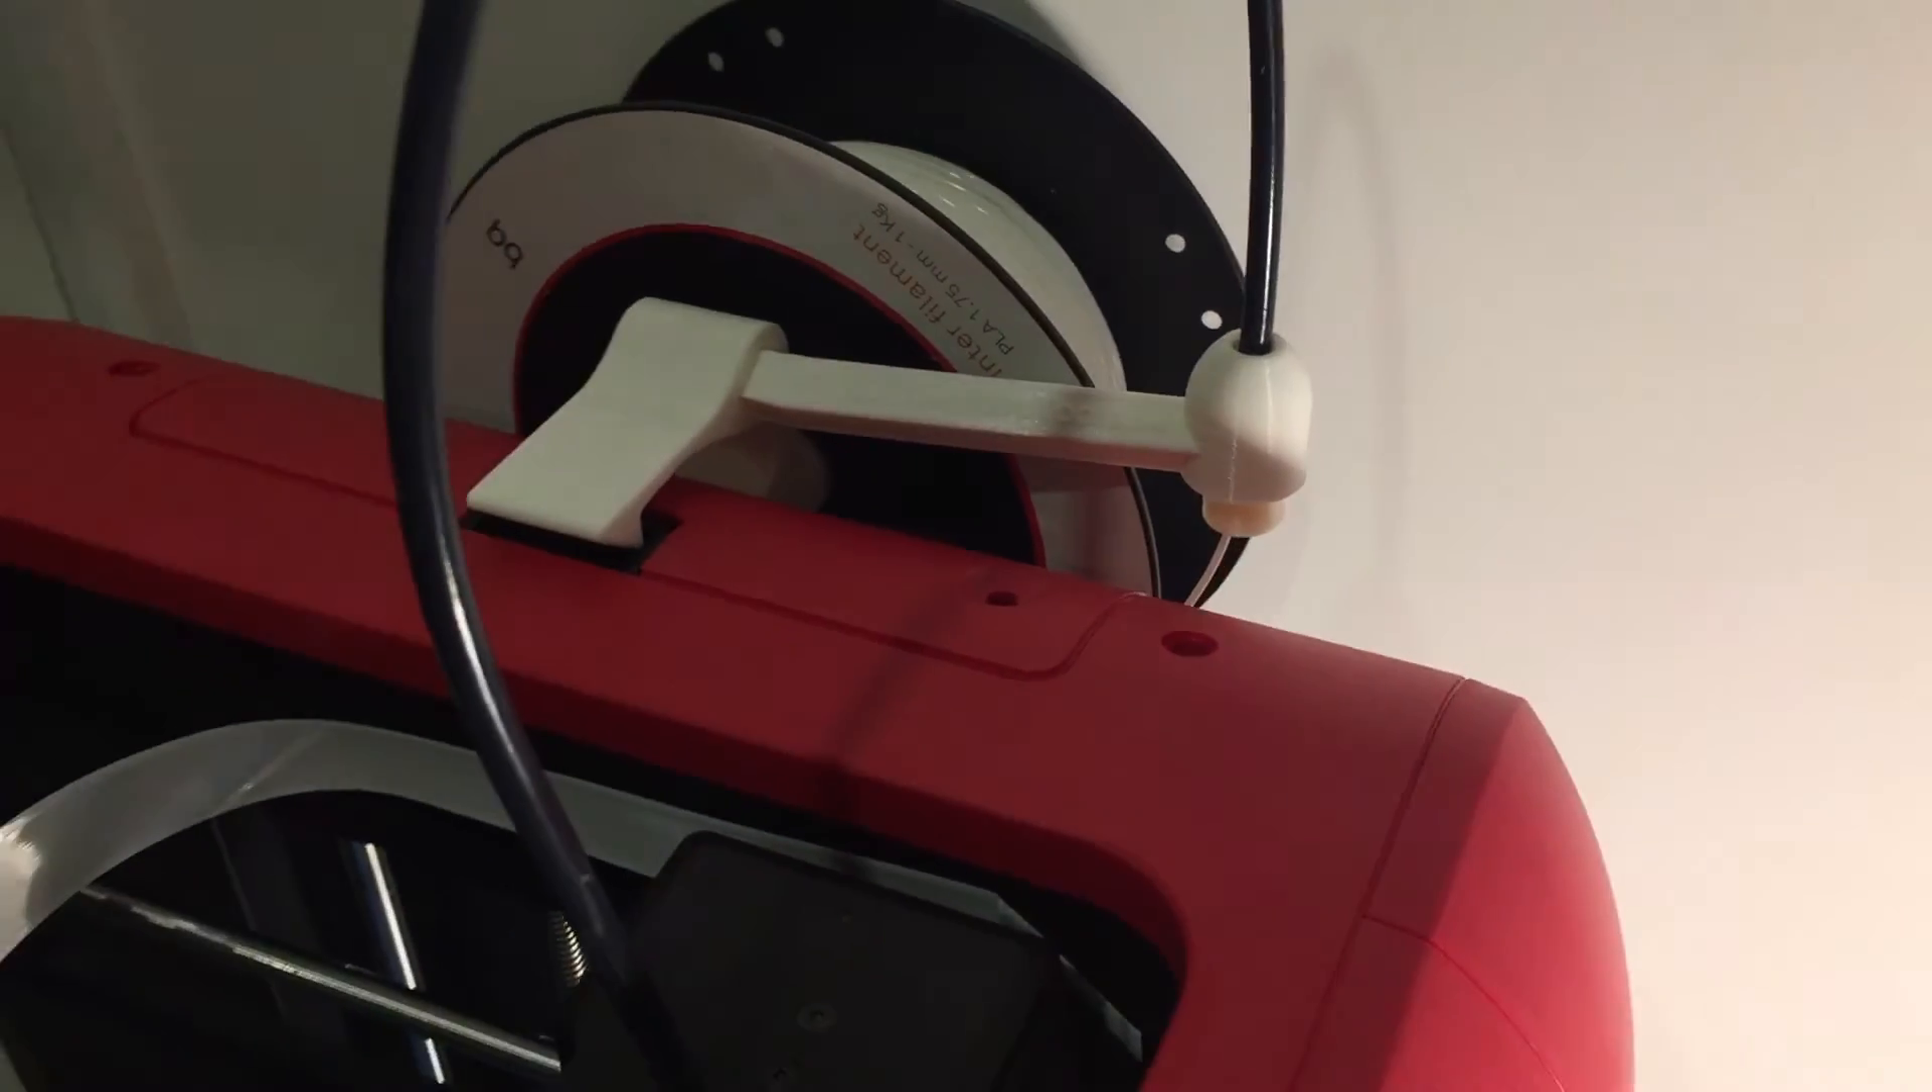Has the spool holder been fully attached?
Yes.